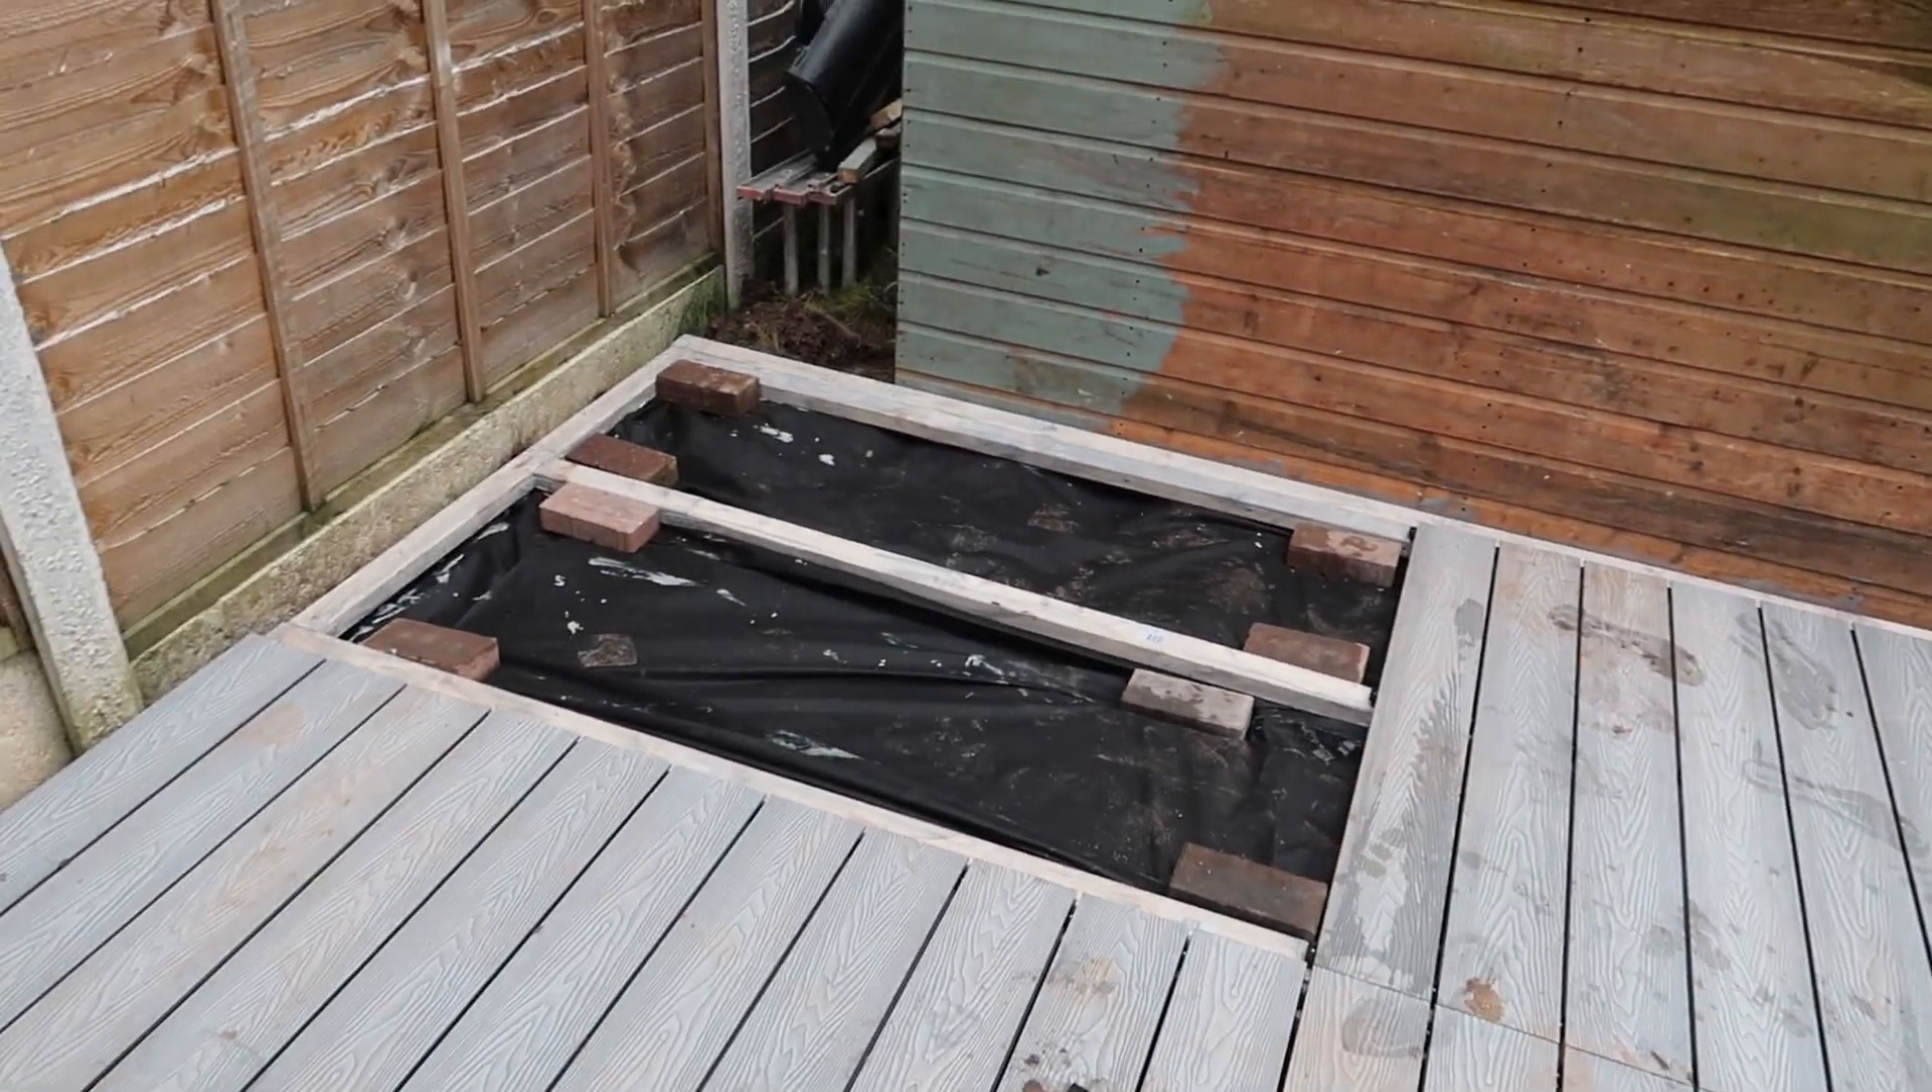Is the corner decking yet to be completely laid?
Yes.